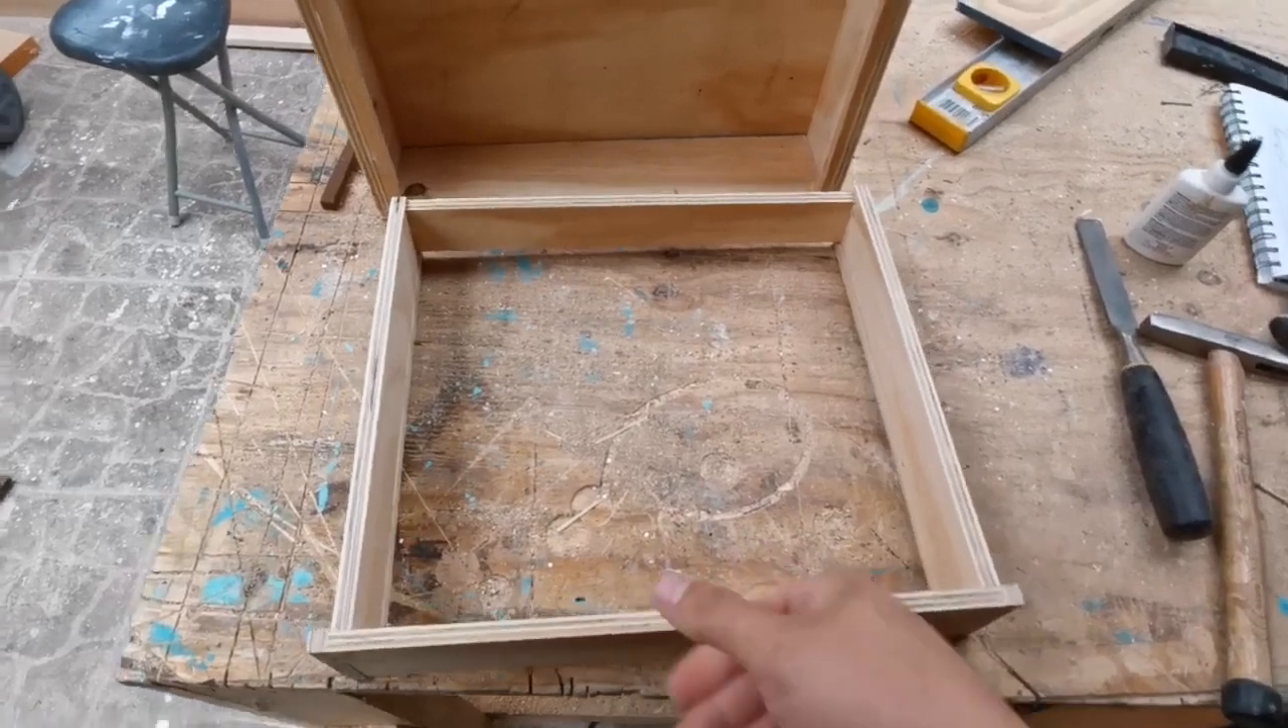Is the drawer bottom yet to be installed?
Yes.